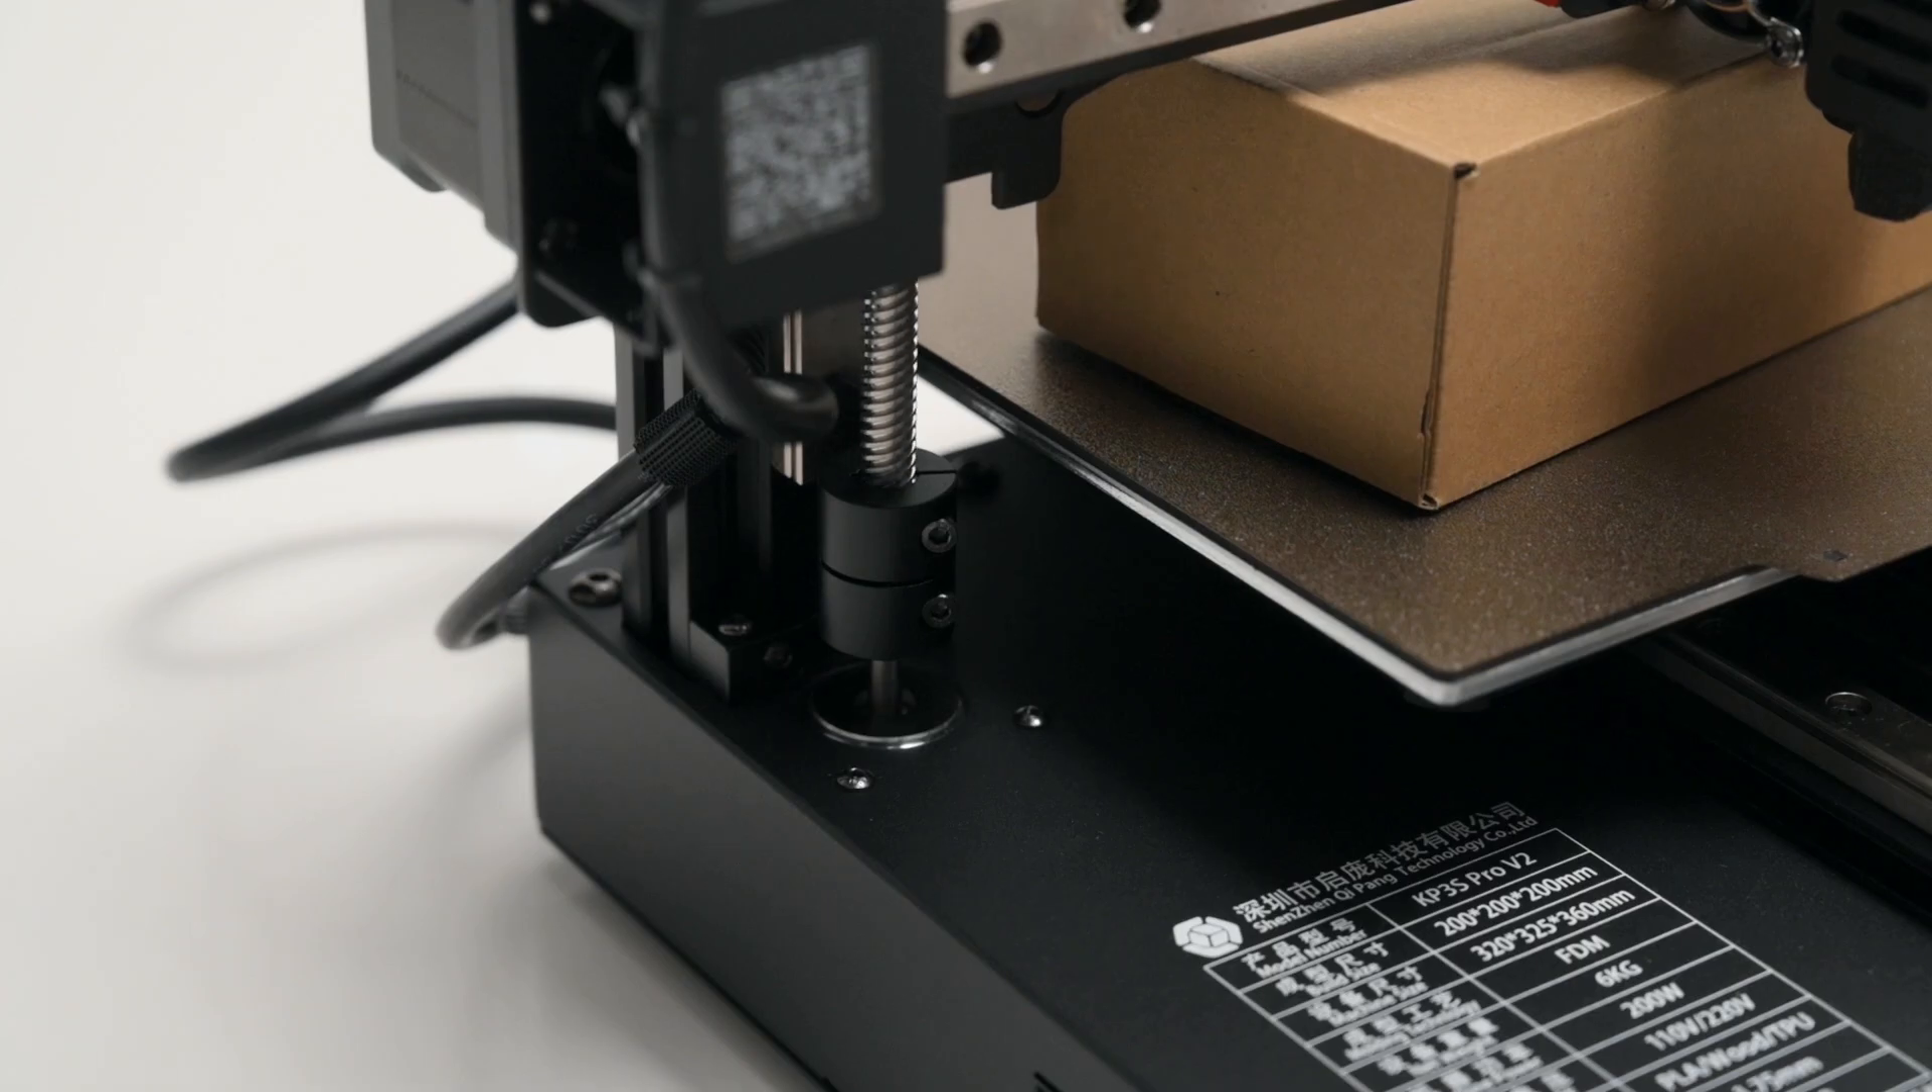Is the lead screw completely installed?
Yes.